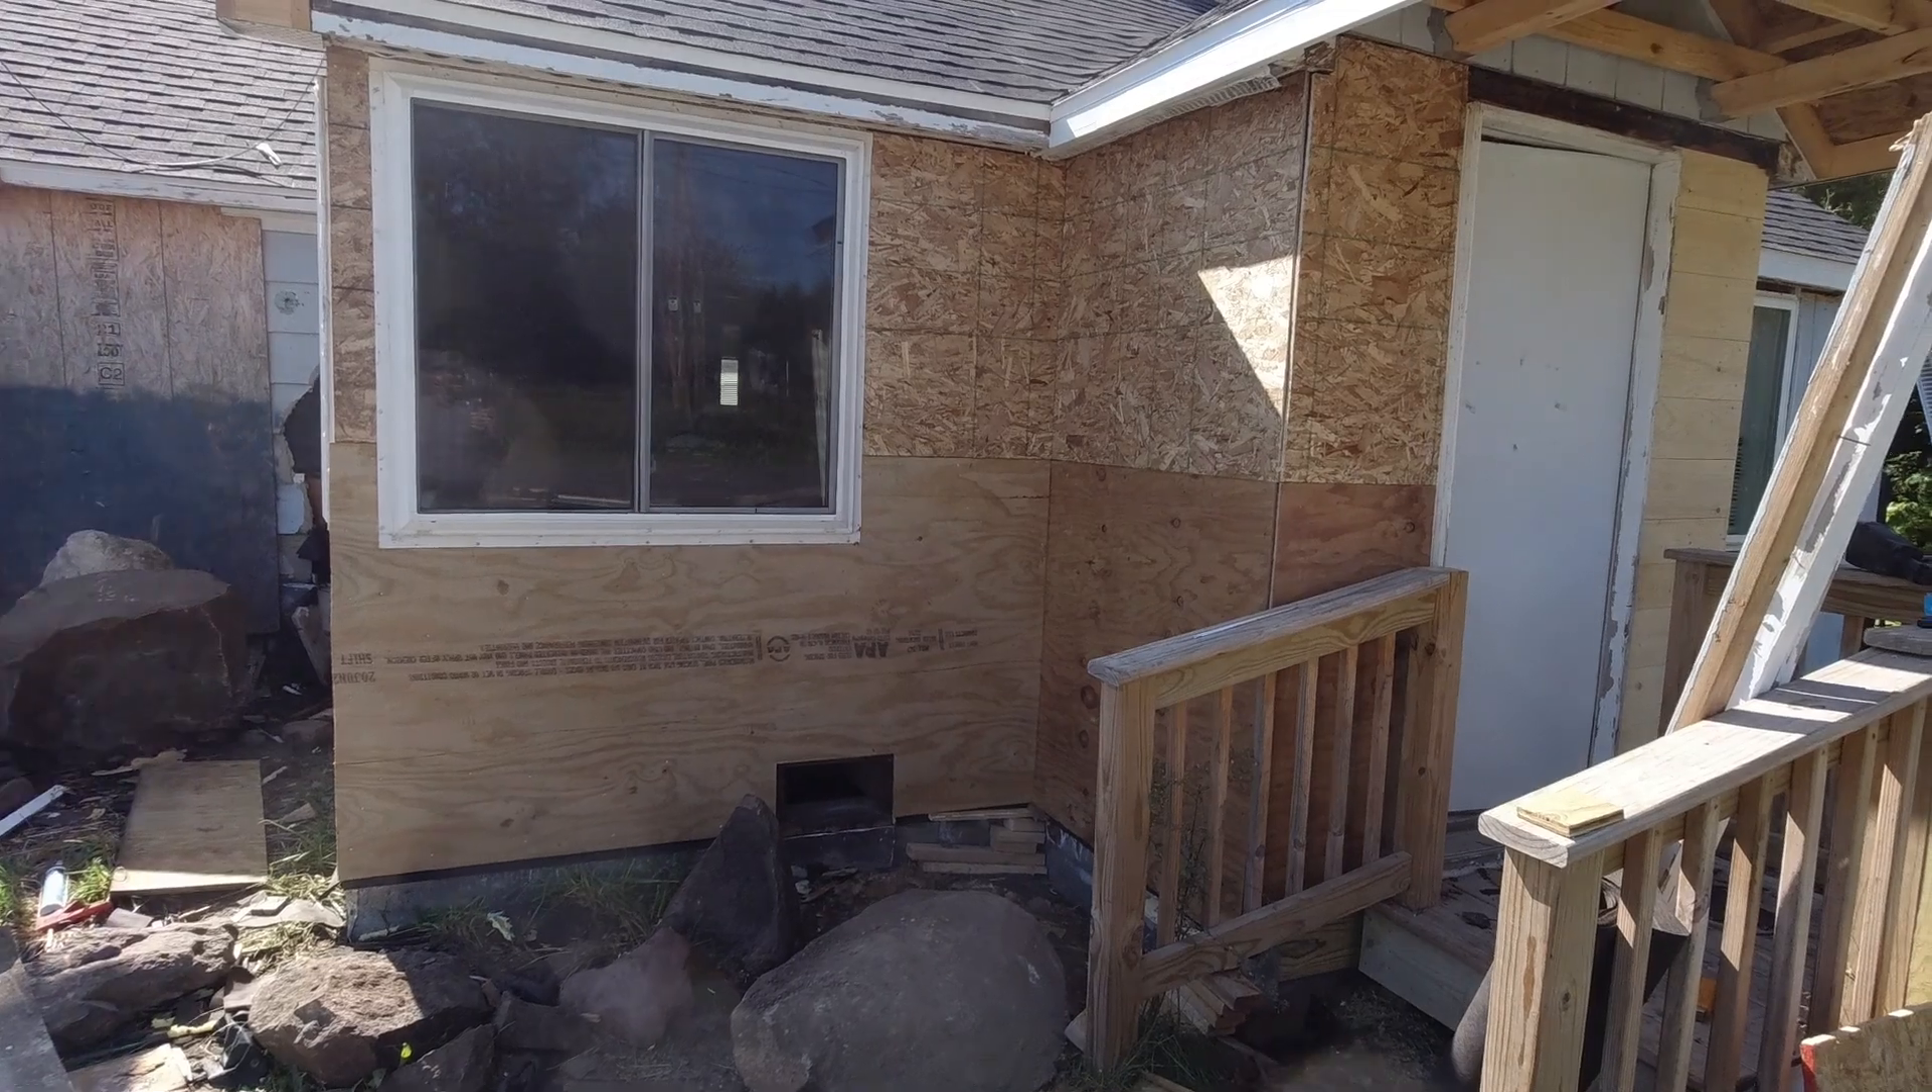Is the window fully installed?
Yes.